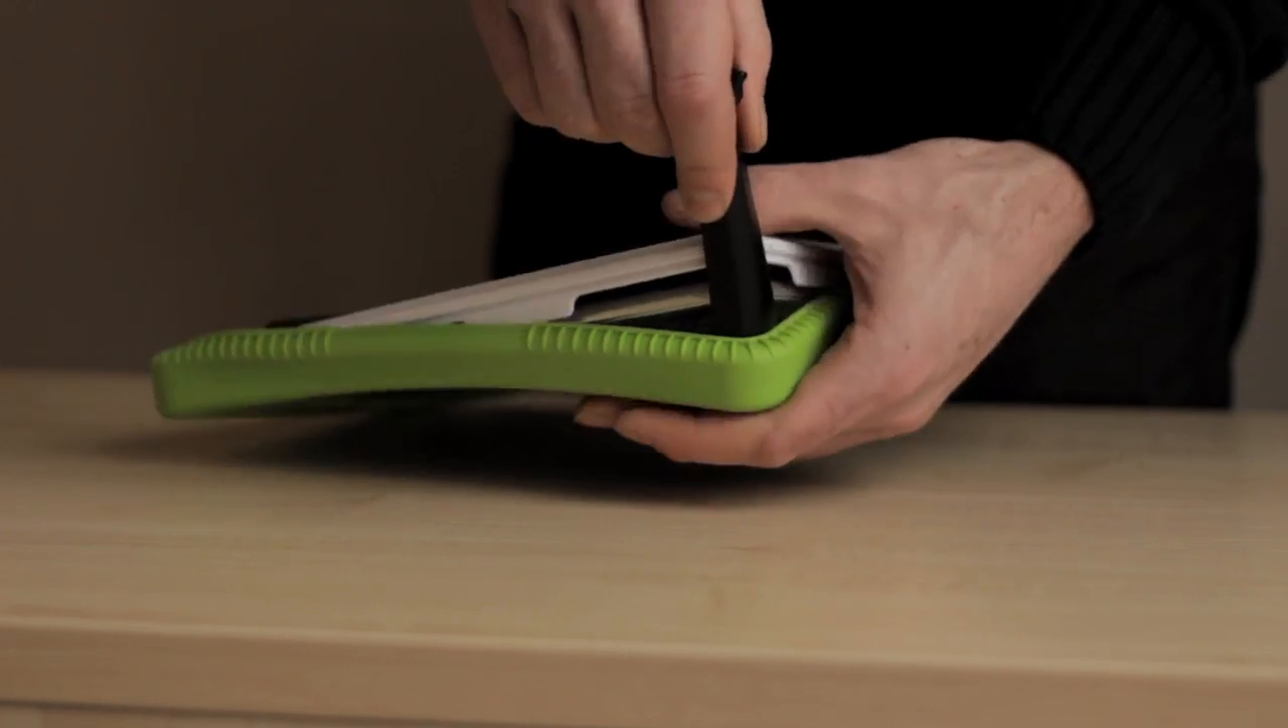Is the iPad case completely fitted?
No.